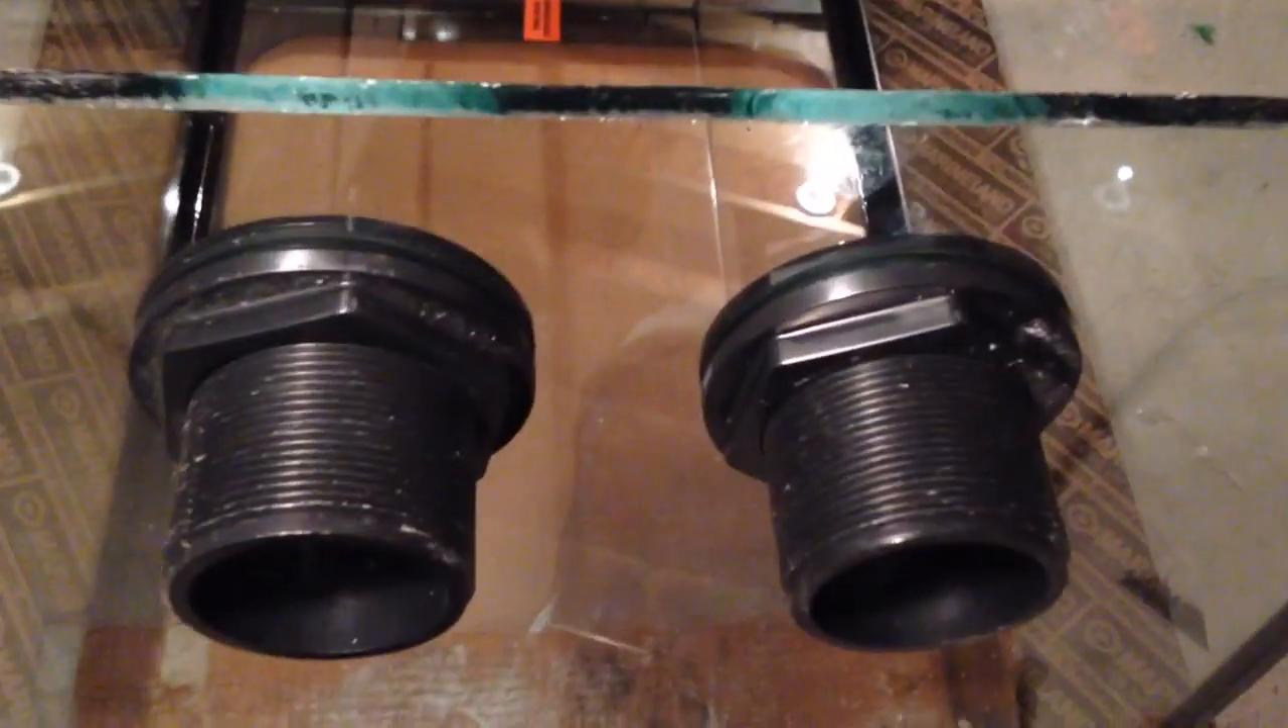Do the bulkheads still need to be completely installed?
No.